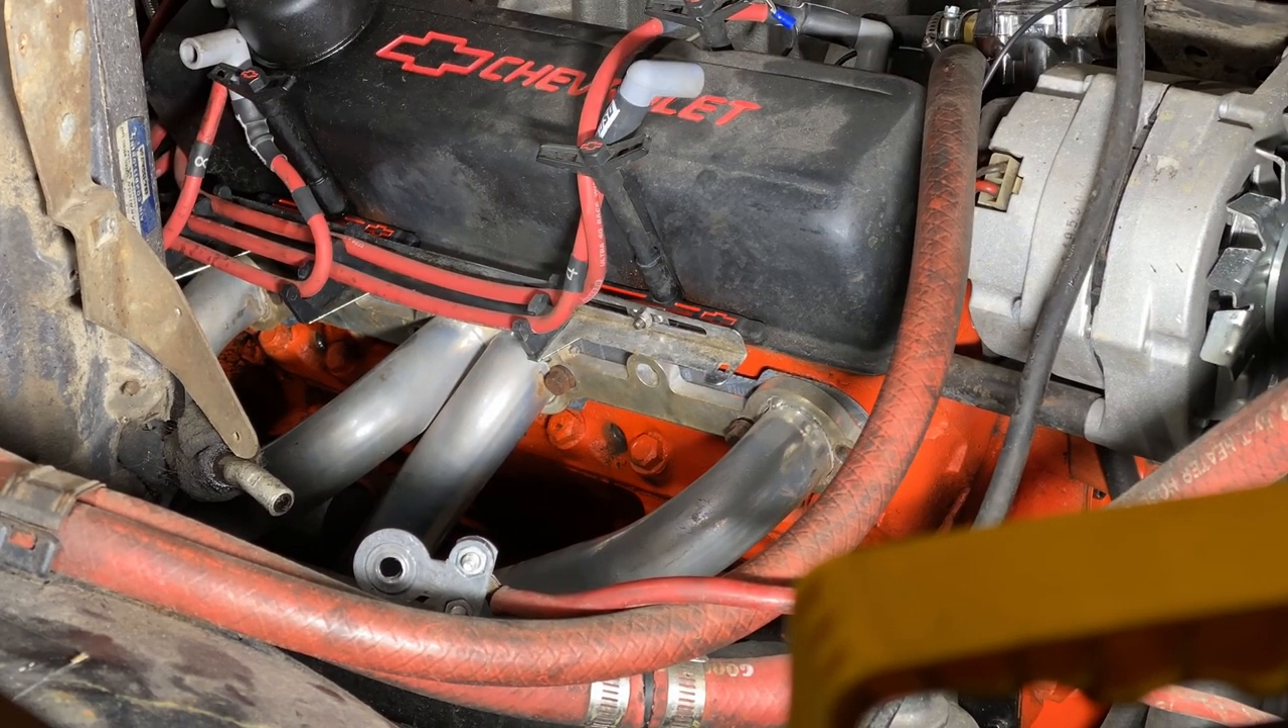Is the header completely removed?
No.